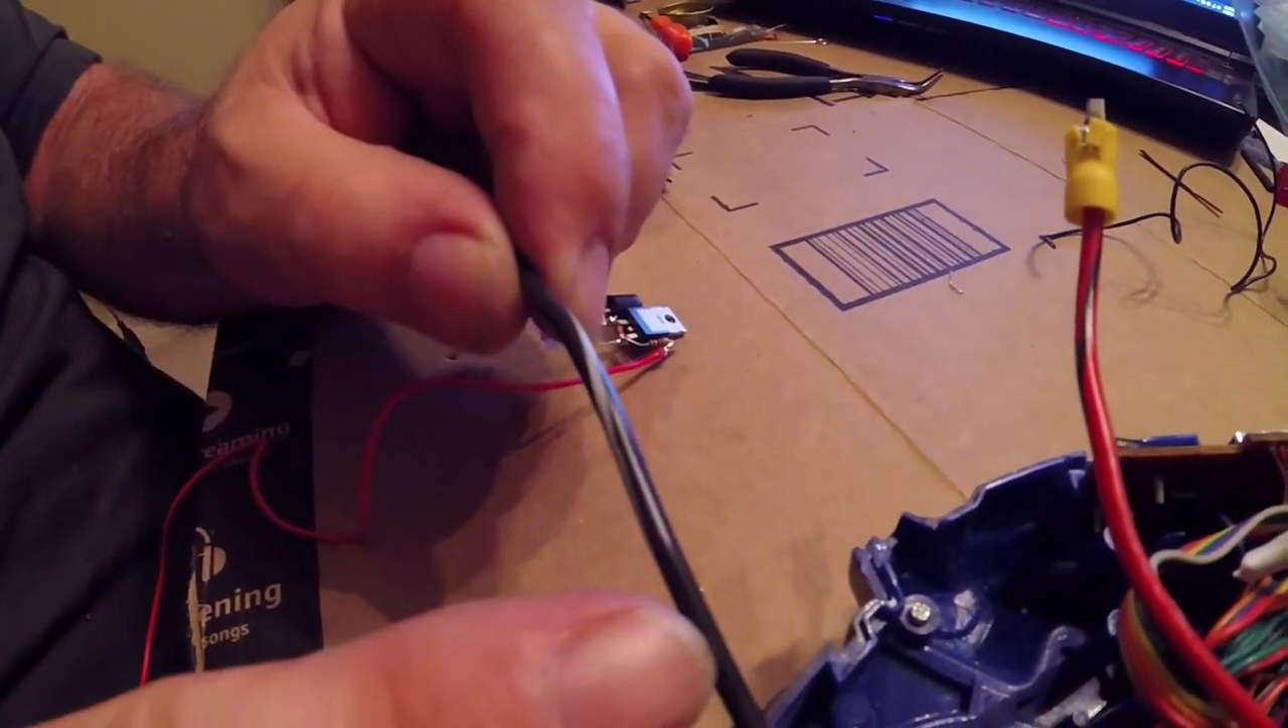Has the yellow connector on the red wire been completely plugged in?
No.